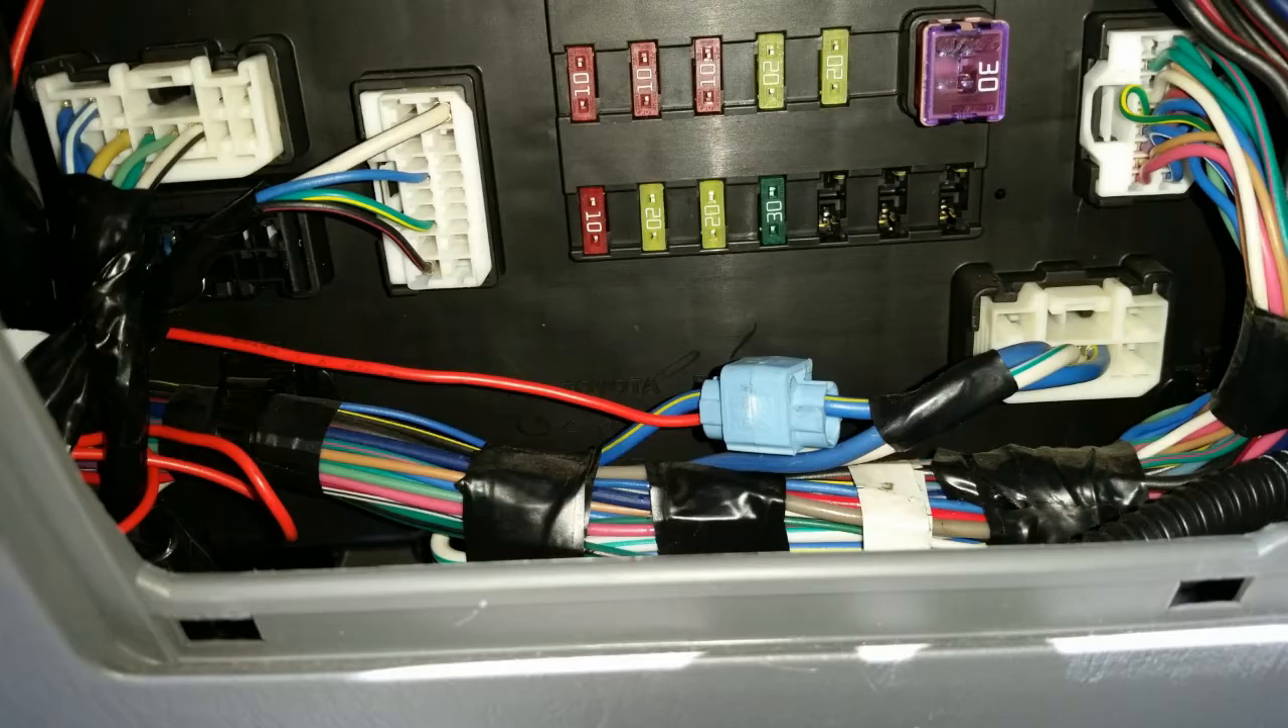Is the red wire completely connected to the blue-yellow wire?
Yes.